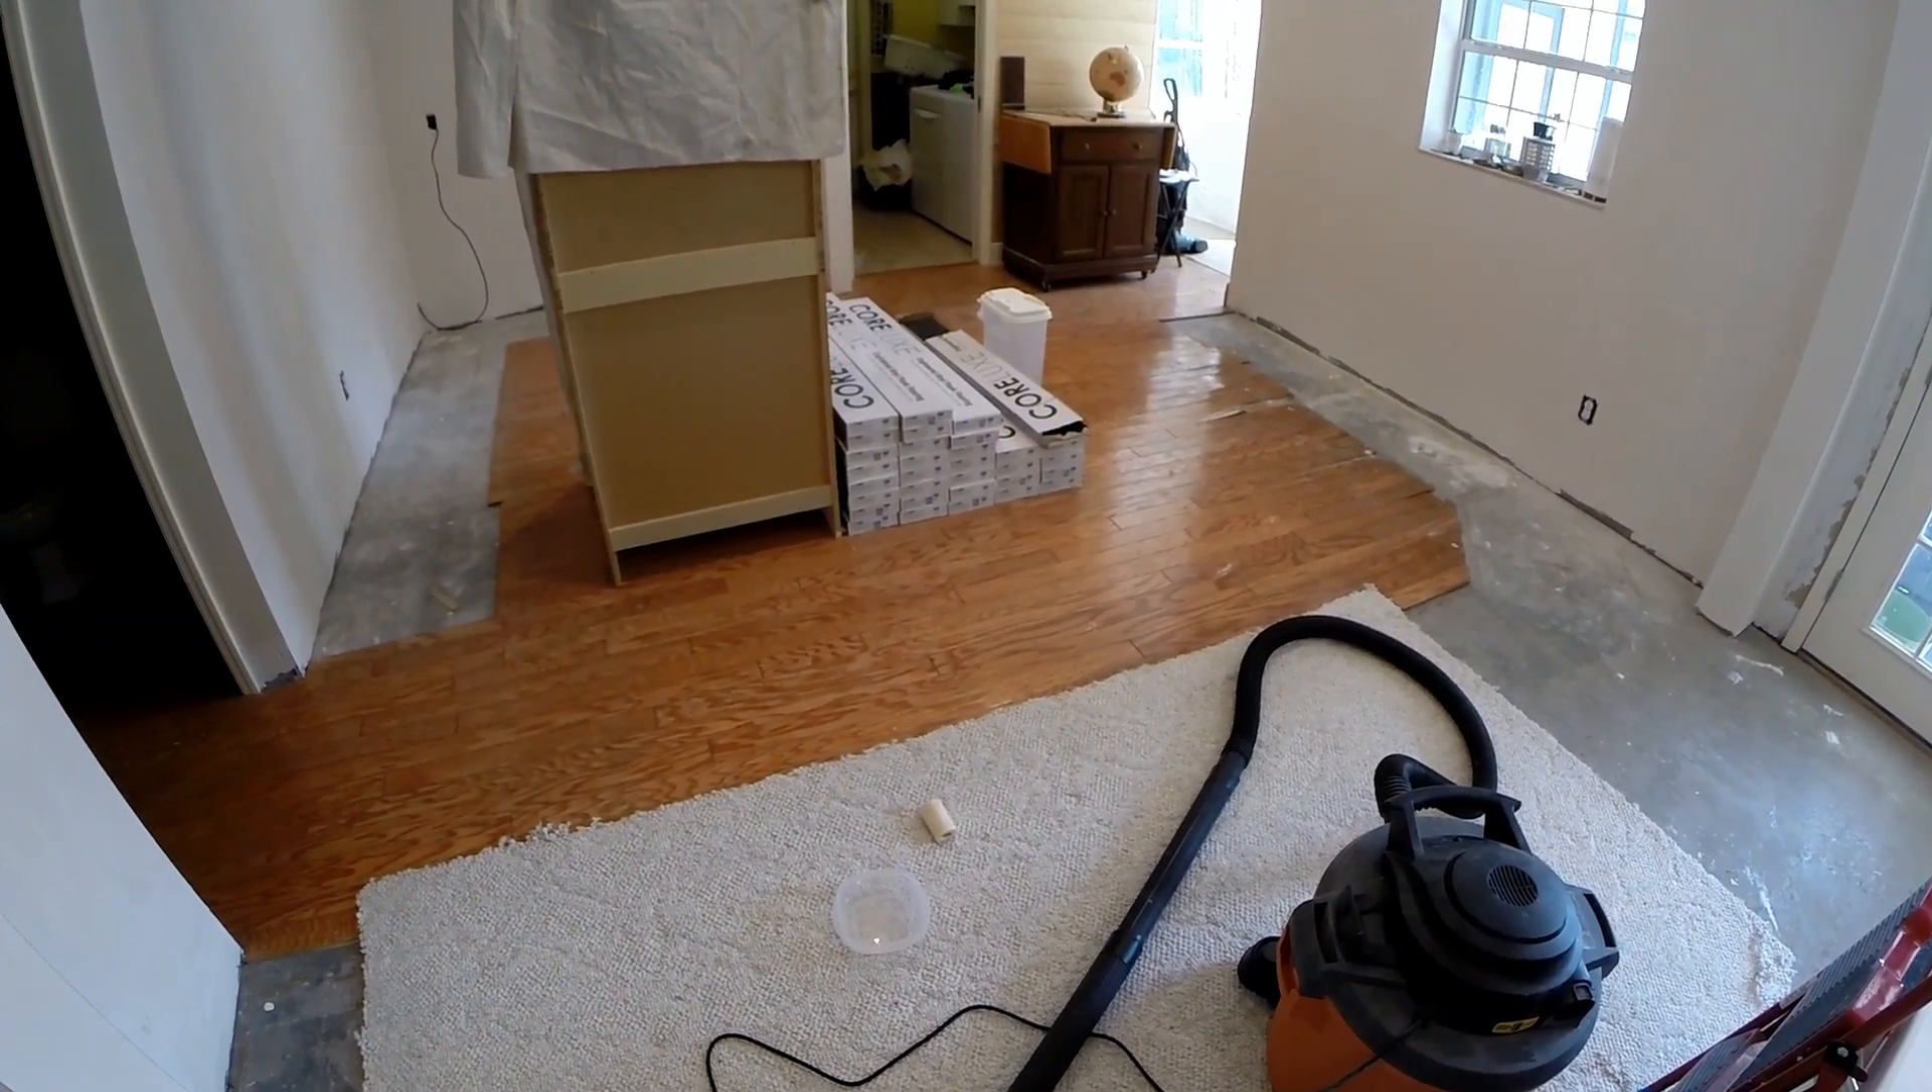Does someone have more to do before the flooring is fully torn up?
Yes.